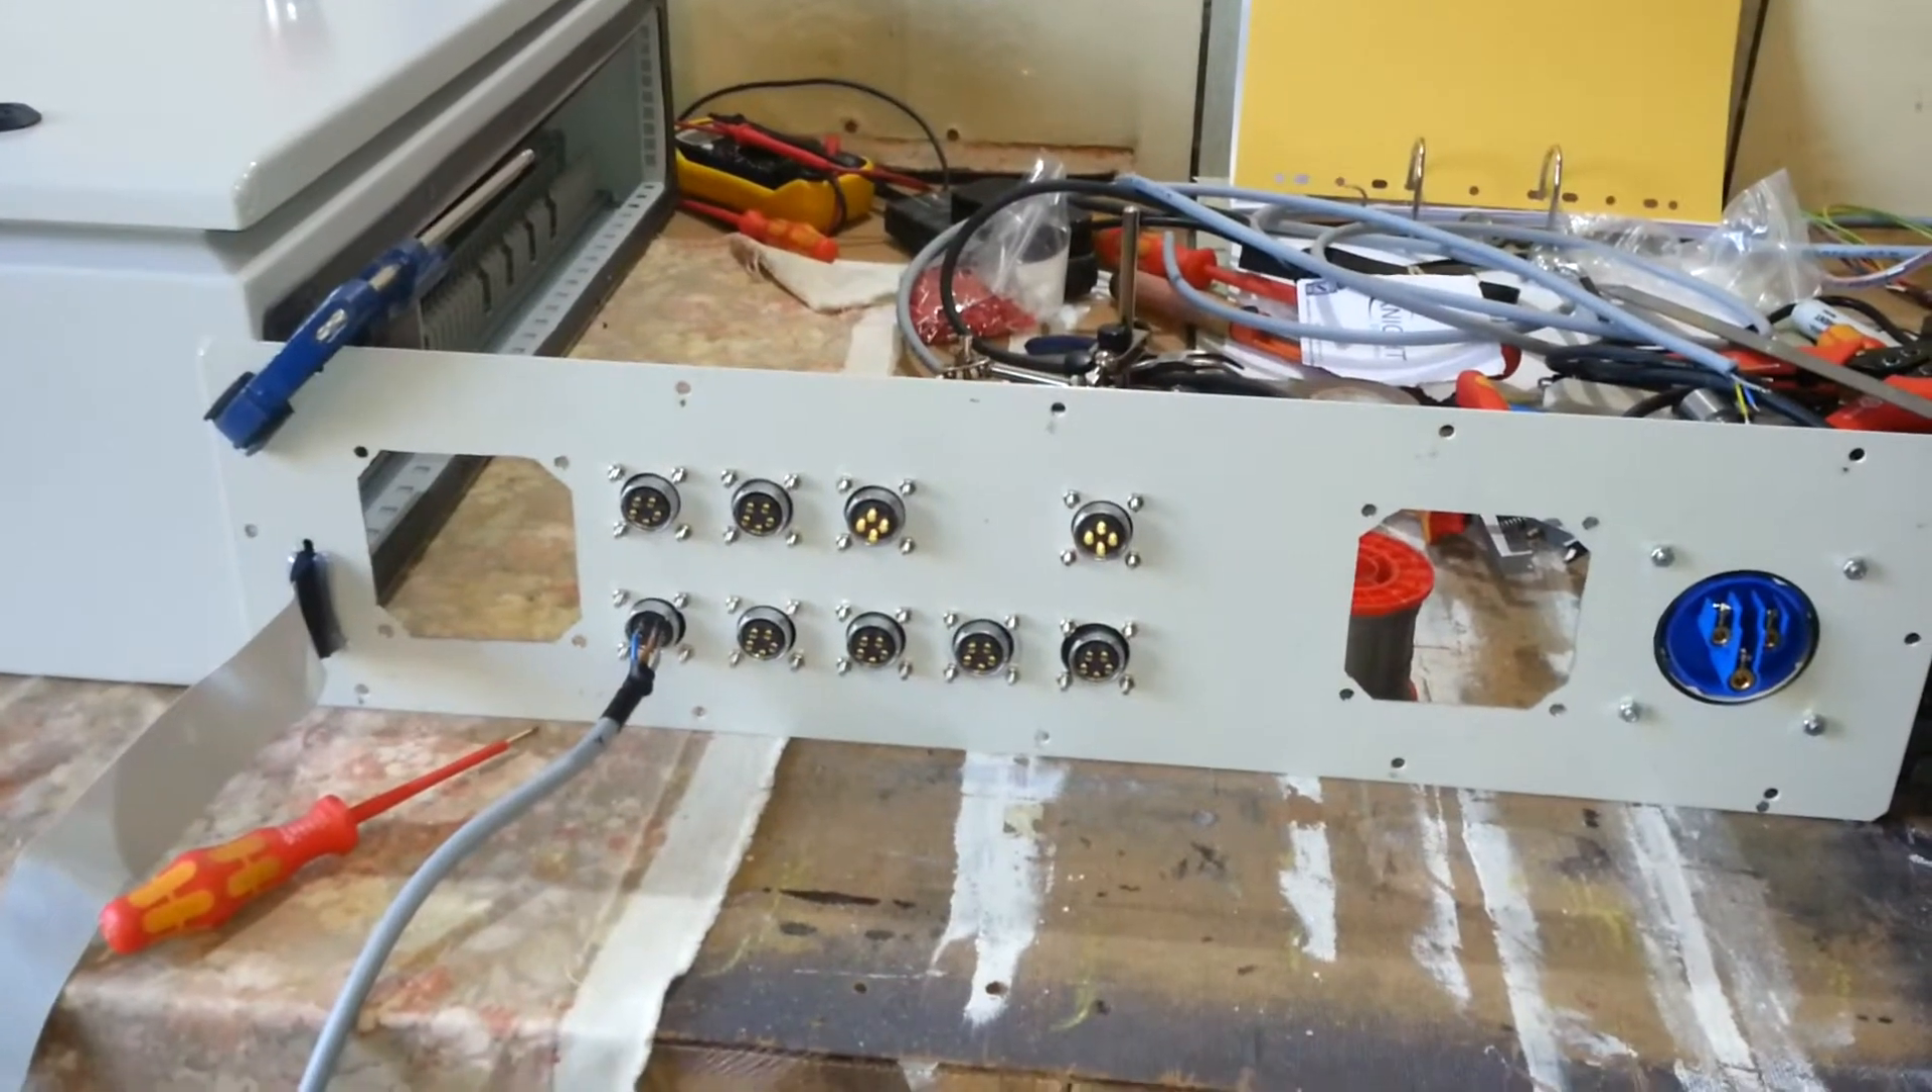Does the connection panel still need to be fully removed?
No.